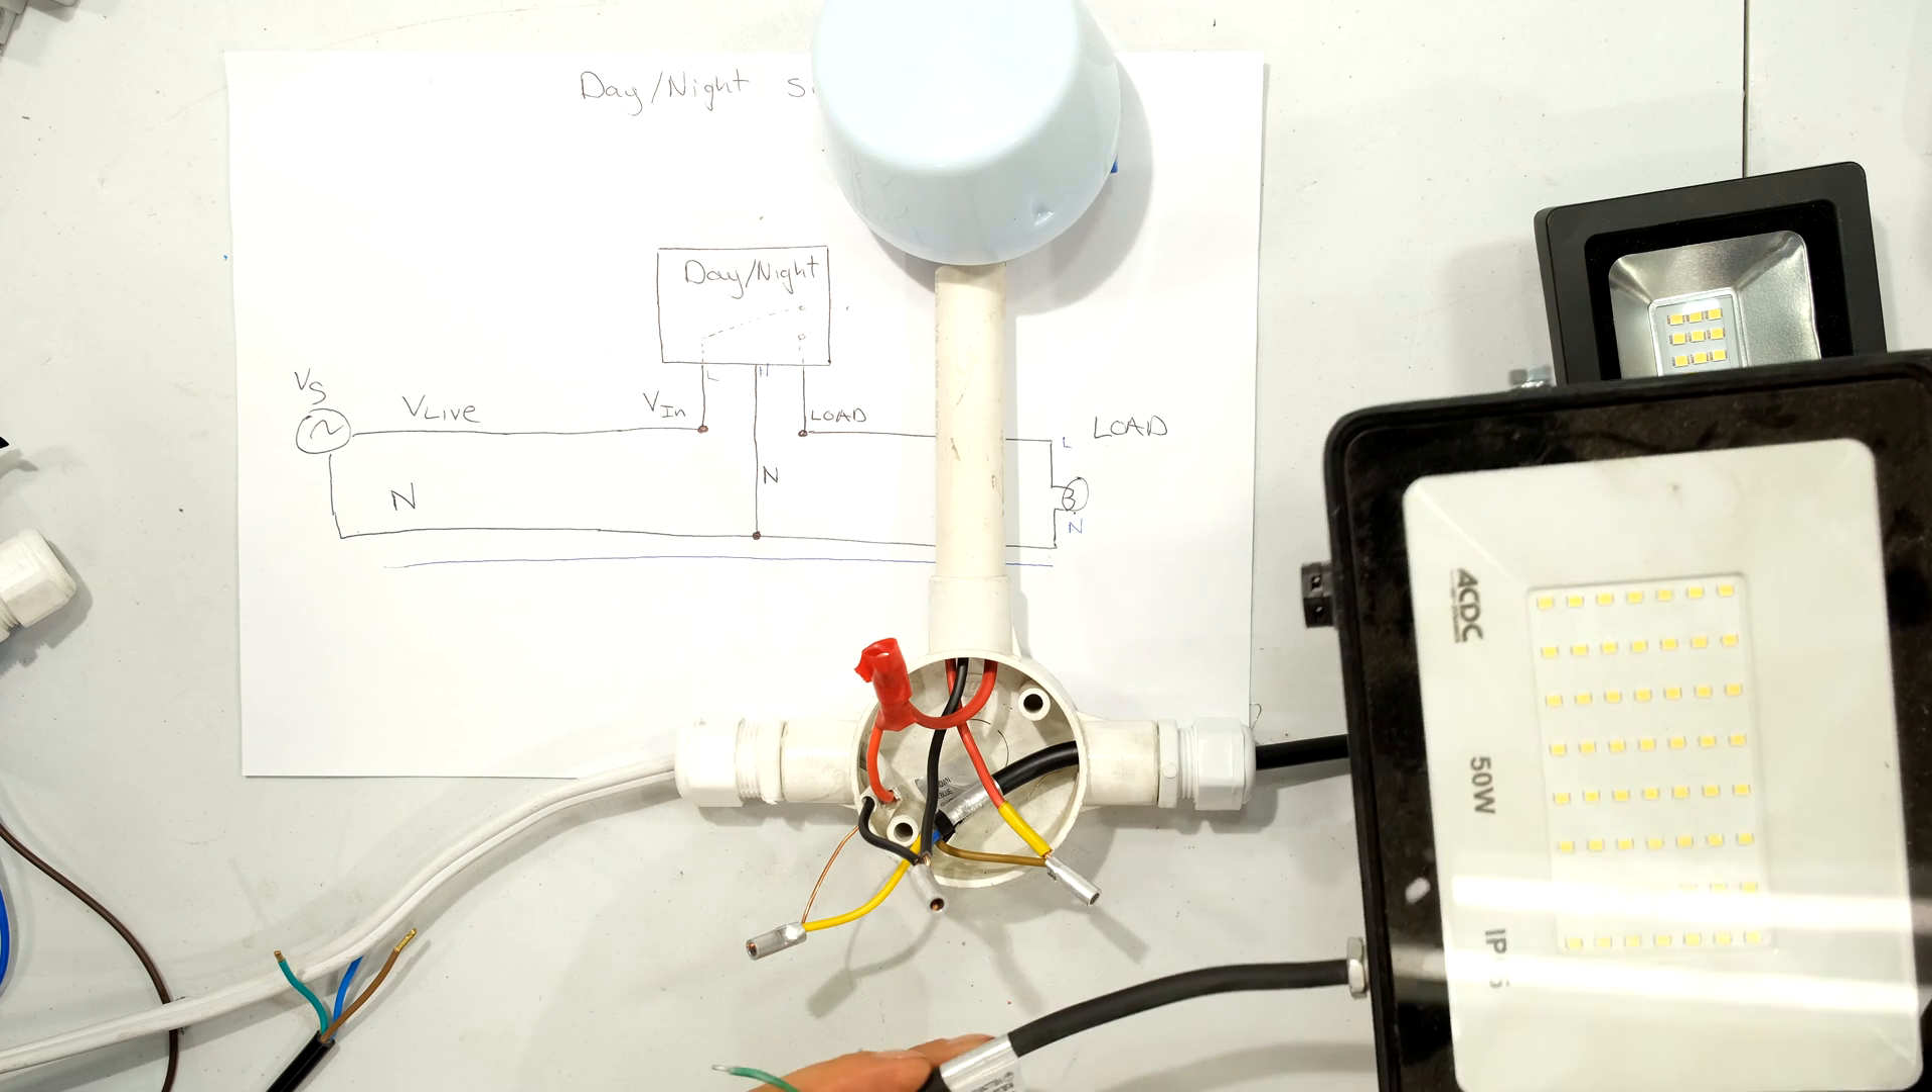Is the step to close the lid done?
No.